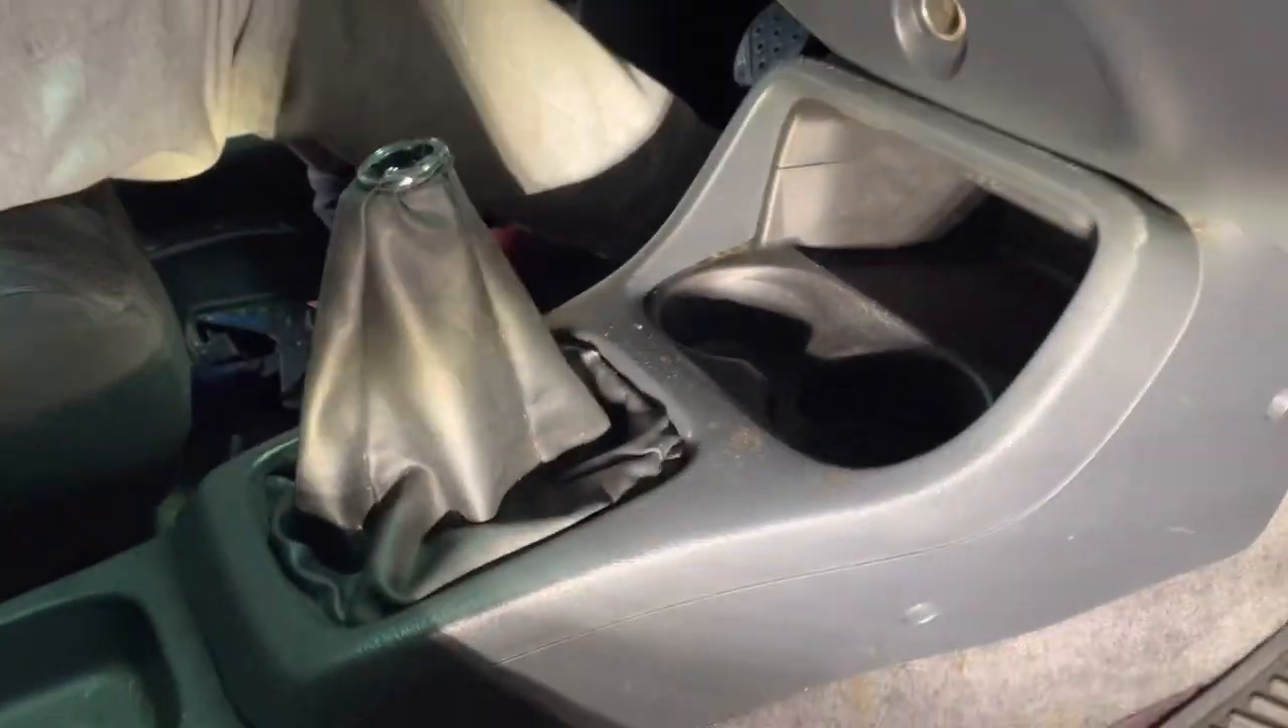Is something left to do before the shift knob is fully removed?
No.